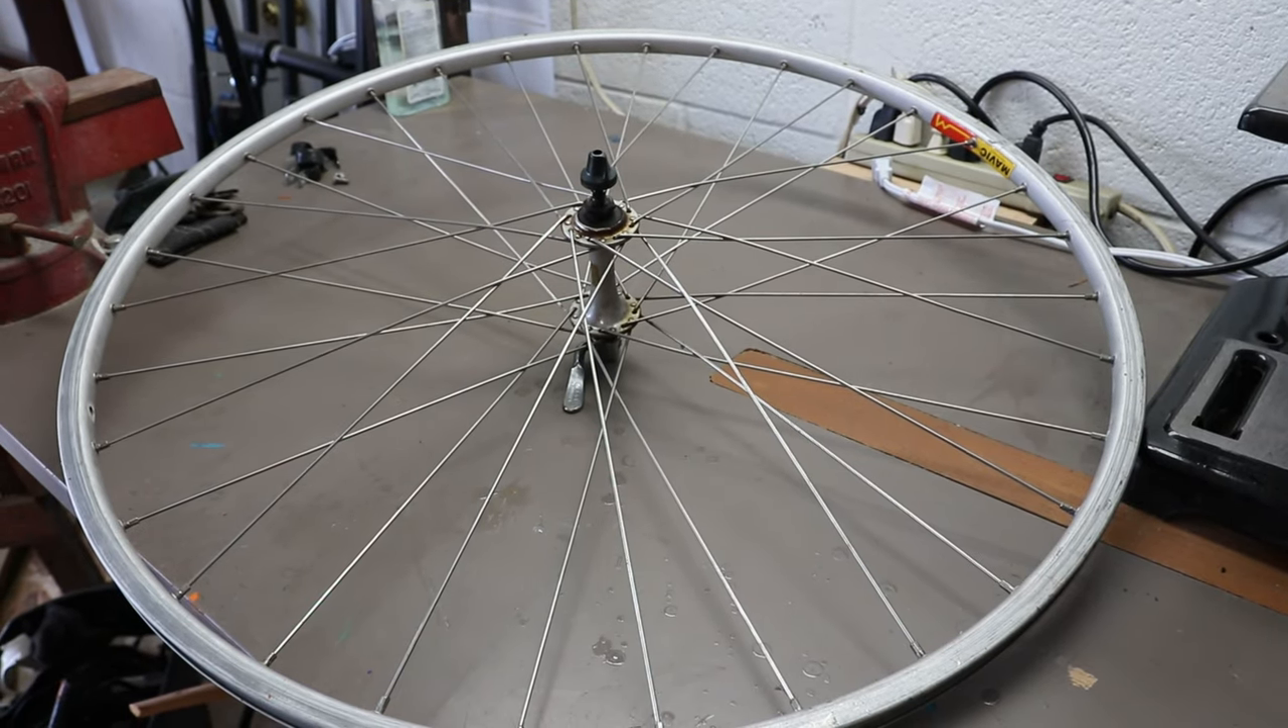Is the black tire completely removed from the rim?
Yes.